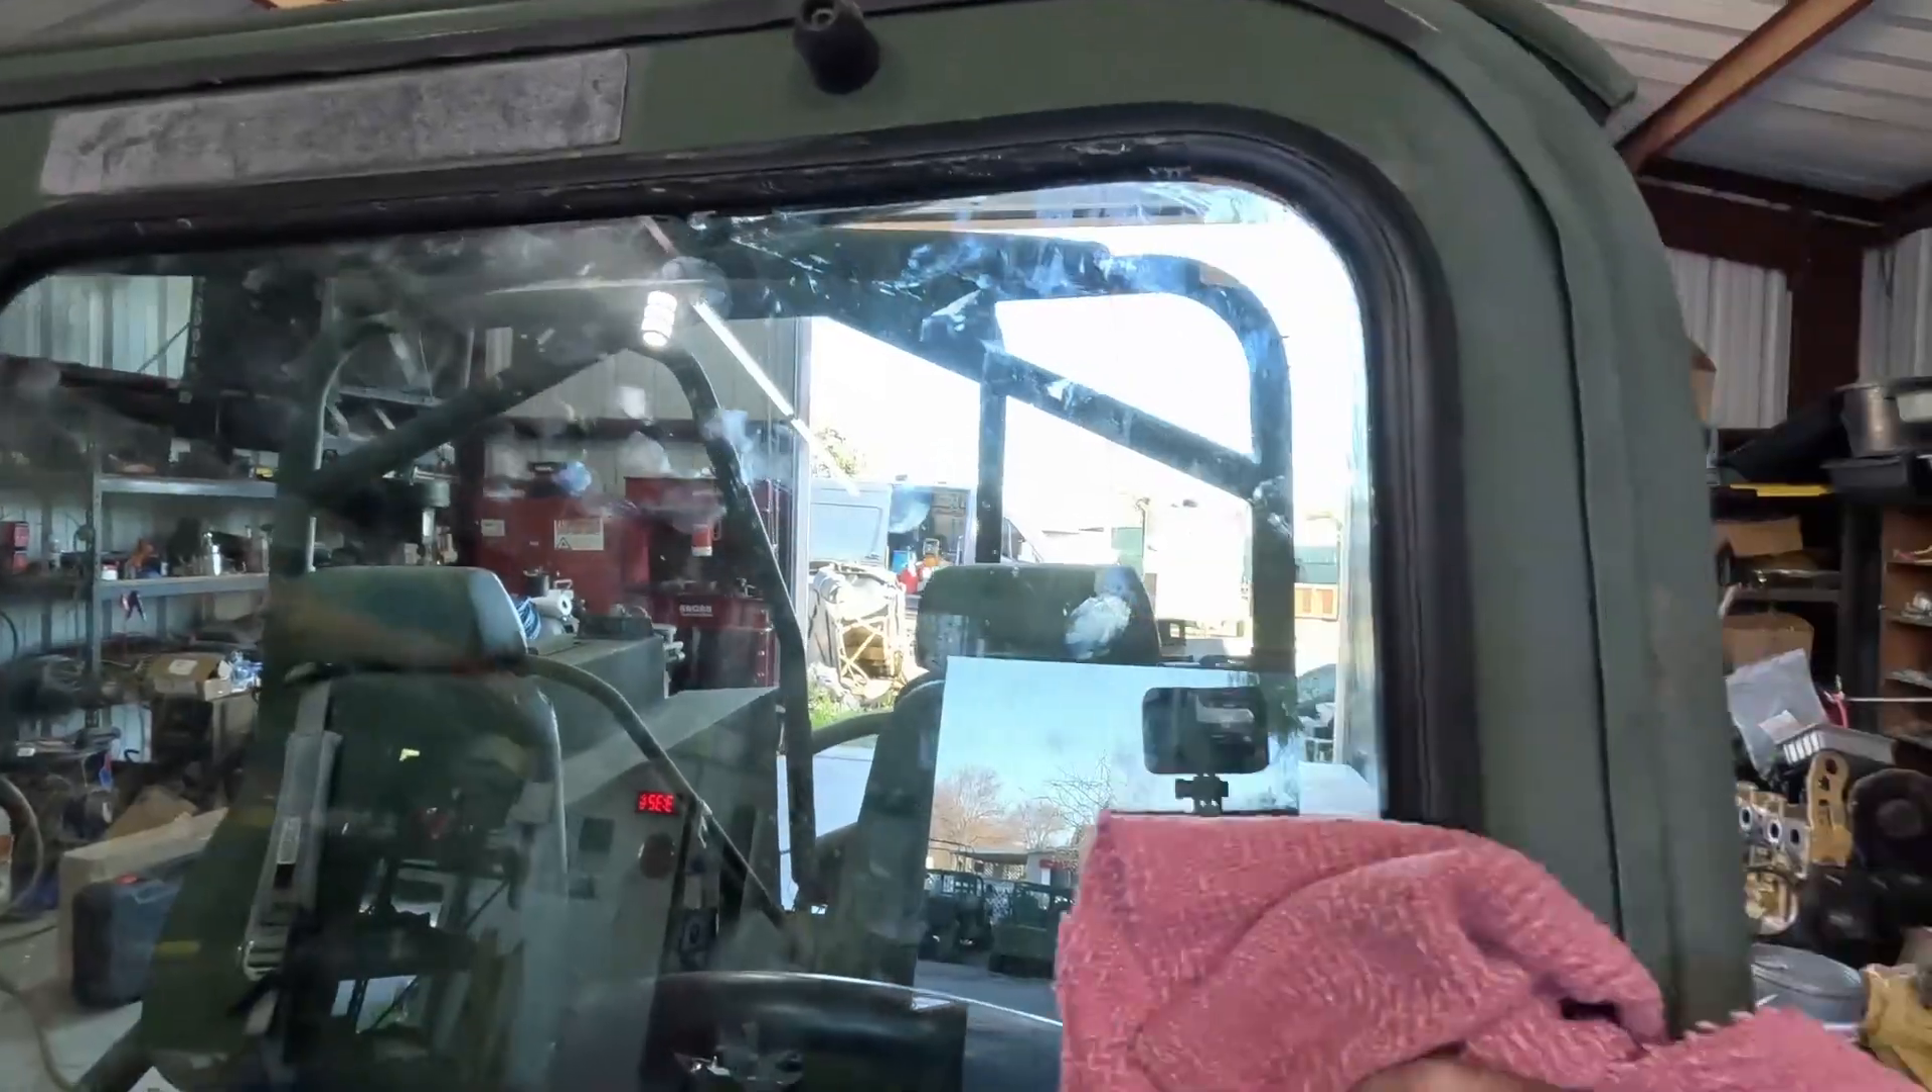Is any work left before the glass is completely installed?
No.